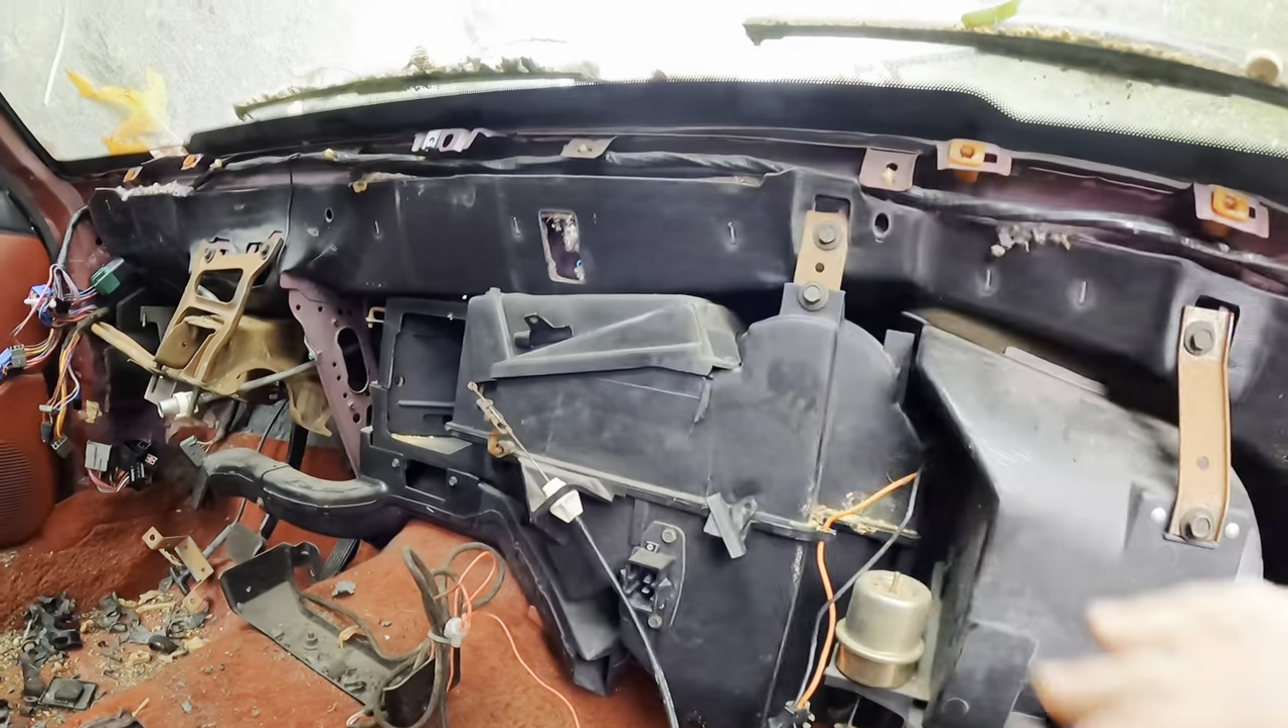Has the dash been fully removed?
Yes.